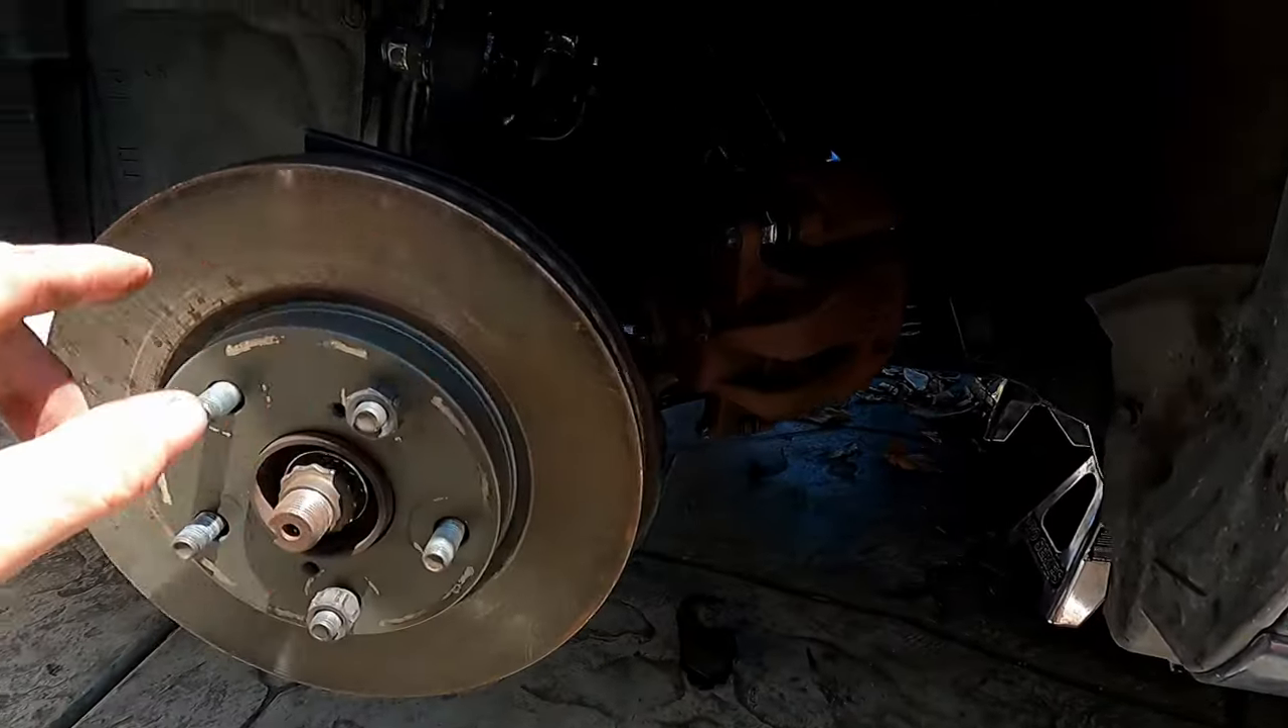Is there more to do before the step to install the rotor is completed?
No.